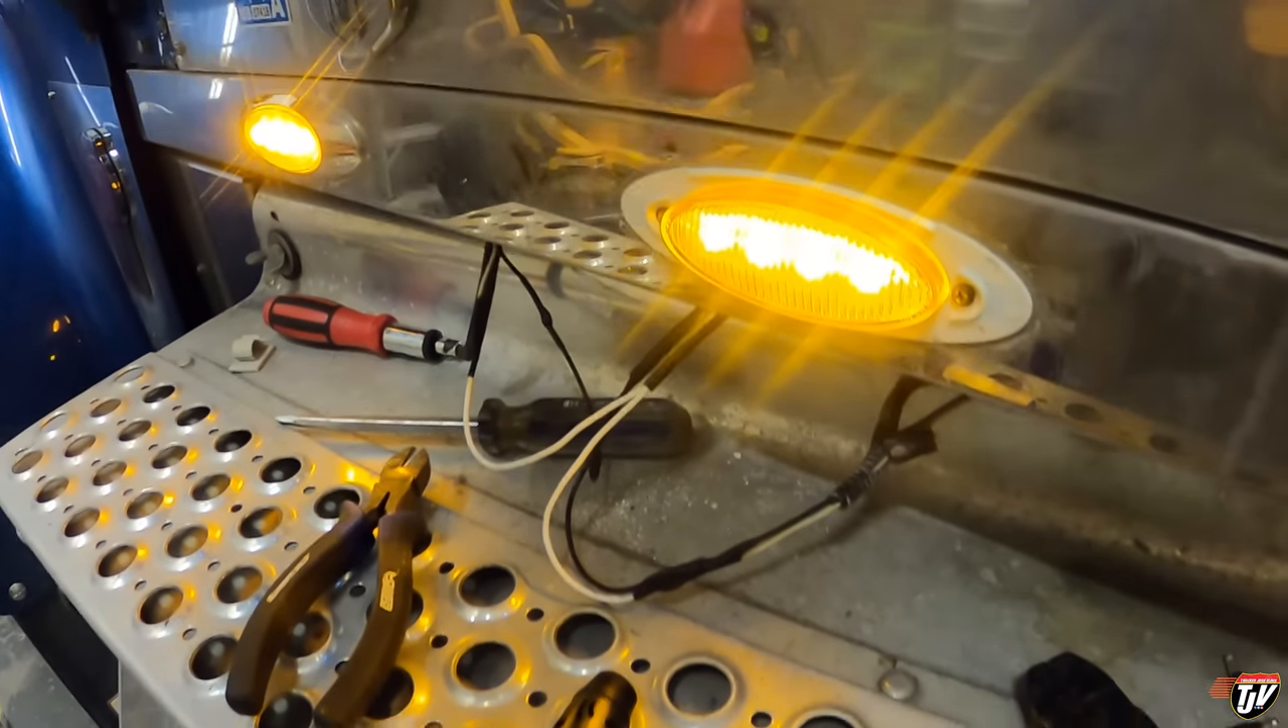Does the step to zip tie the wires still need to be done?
Yes.